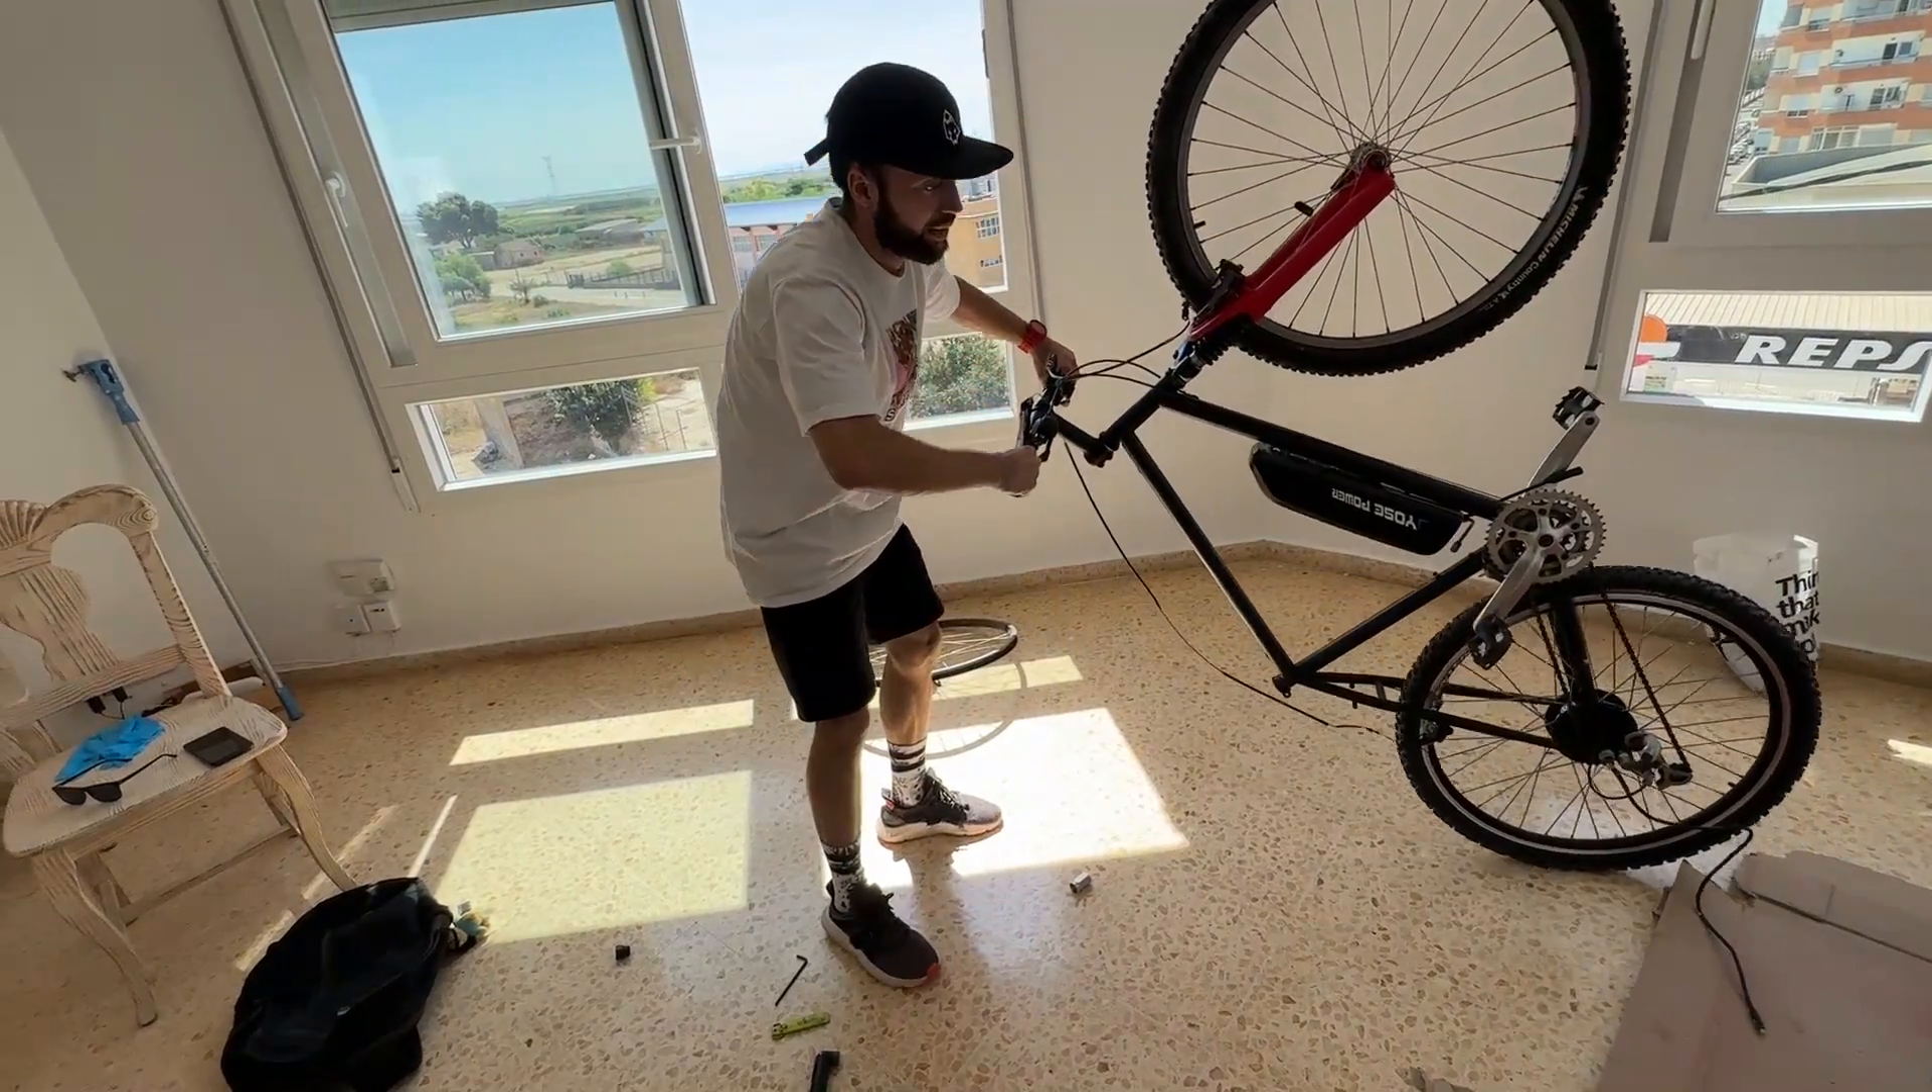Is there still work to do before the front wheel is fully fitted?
No.